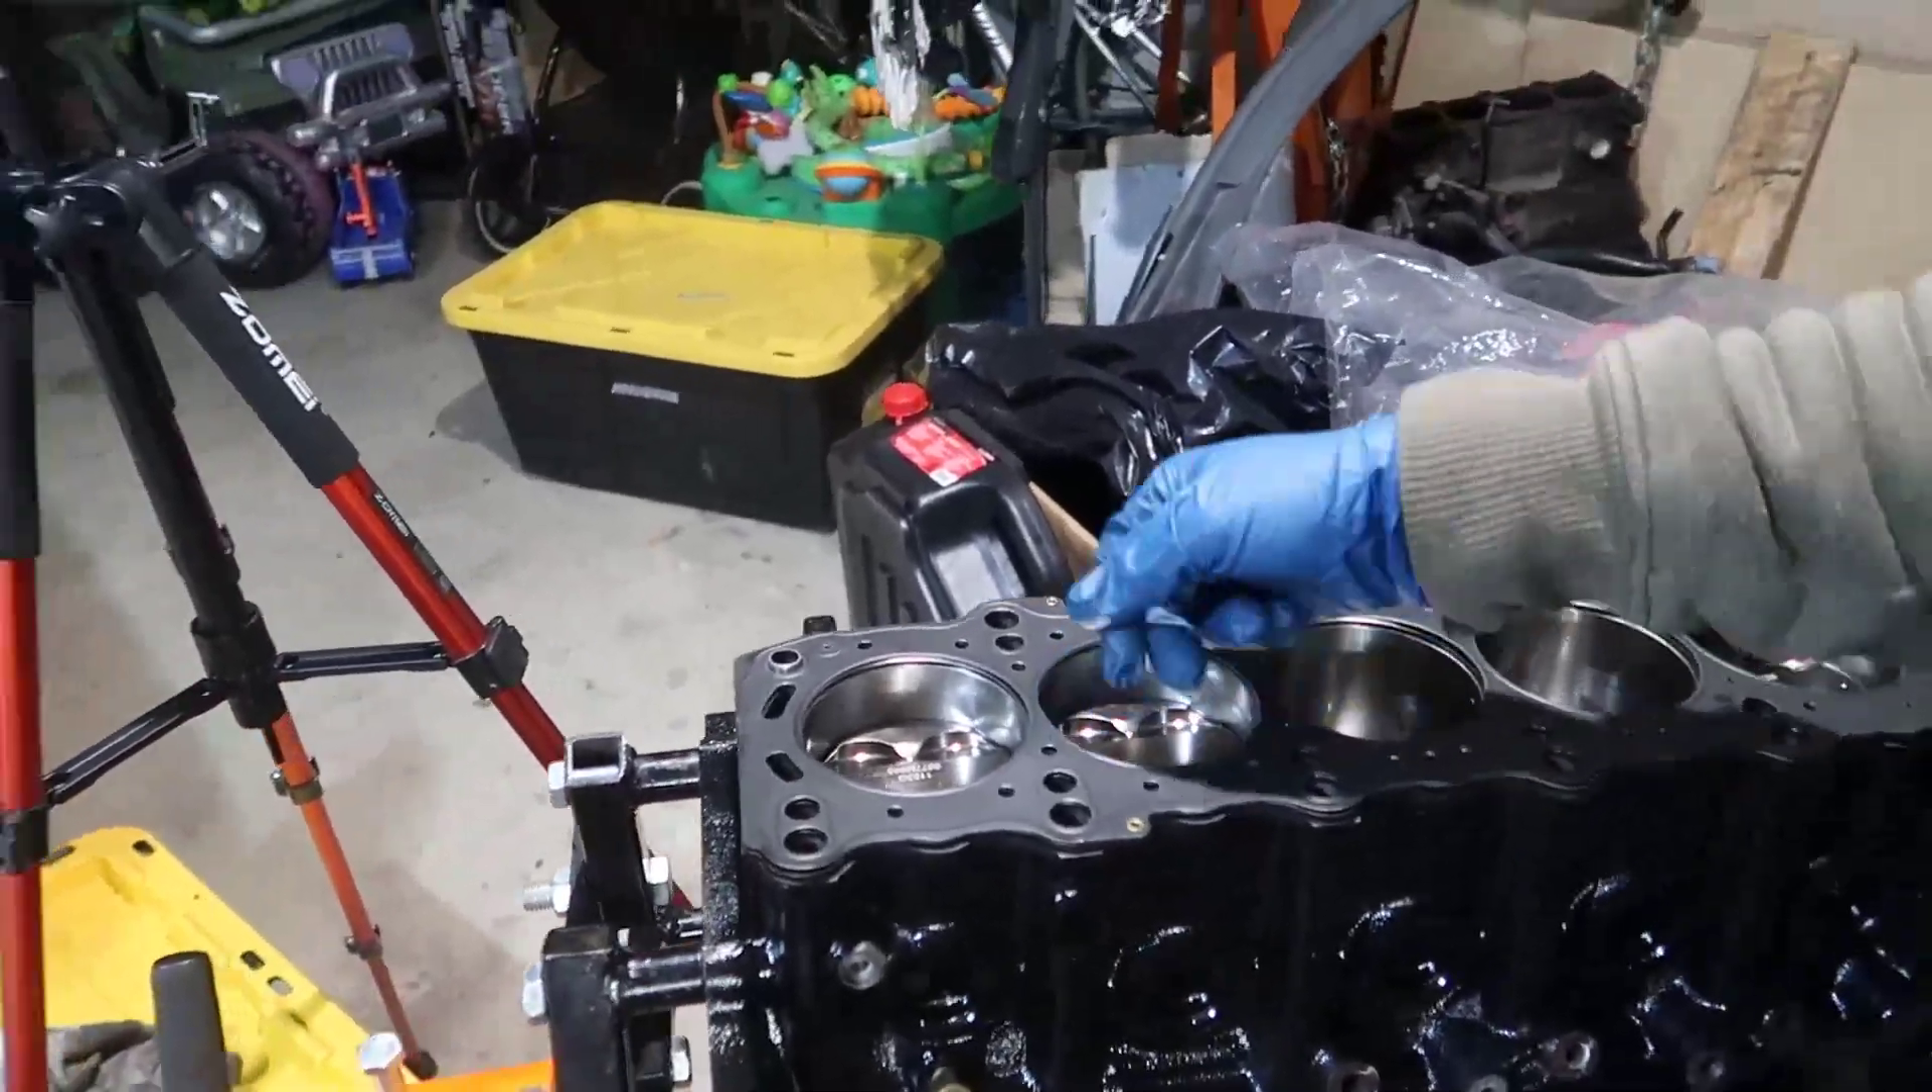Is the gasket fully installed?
Yes.